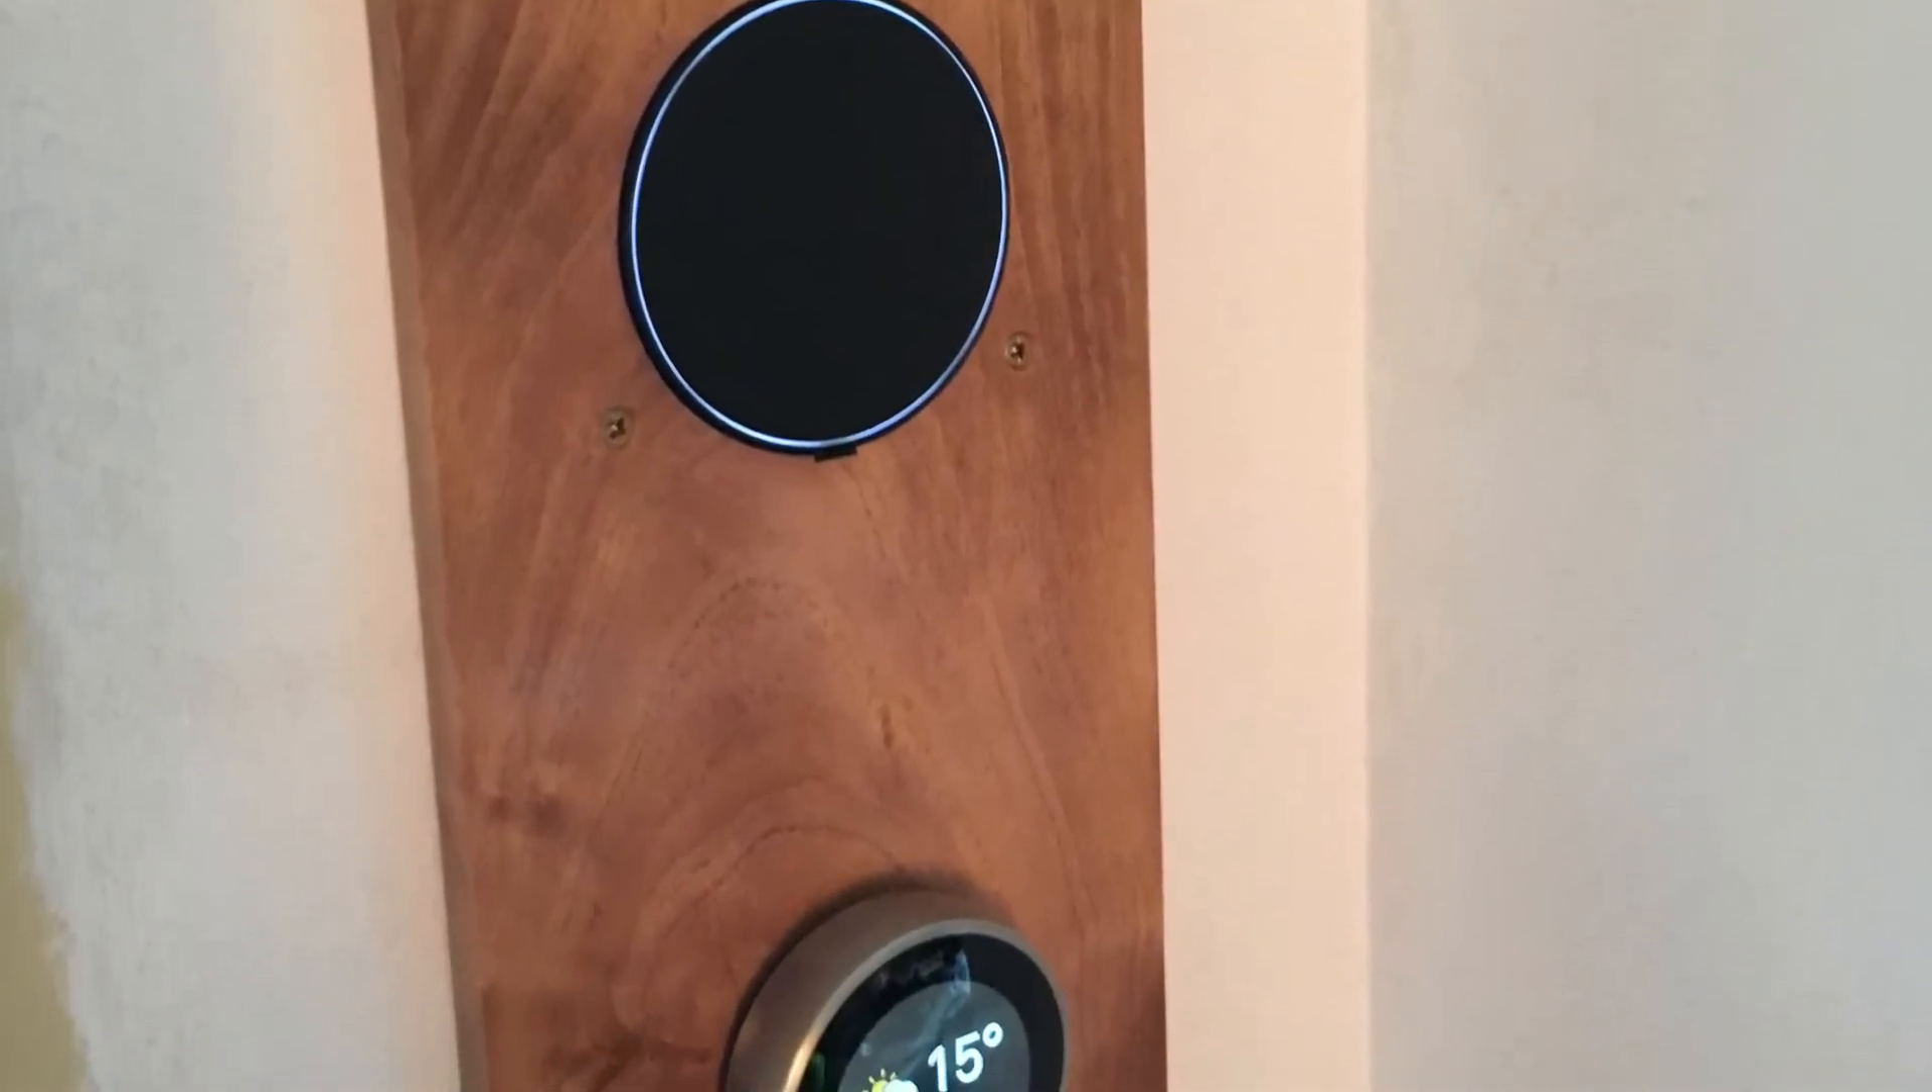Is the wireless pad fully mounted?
Yes.